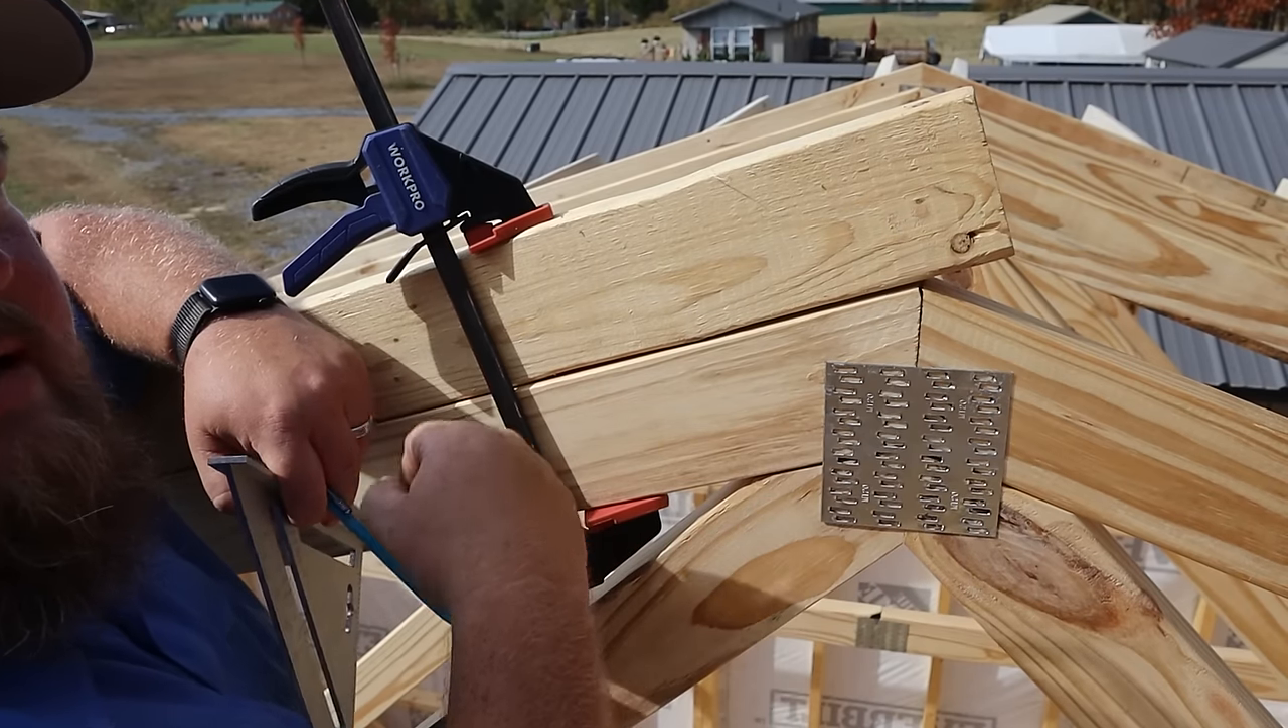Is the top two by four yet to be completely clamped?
No.